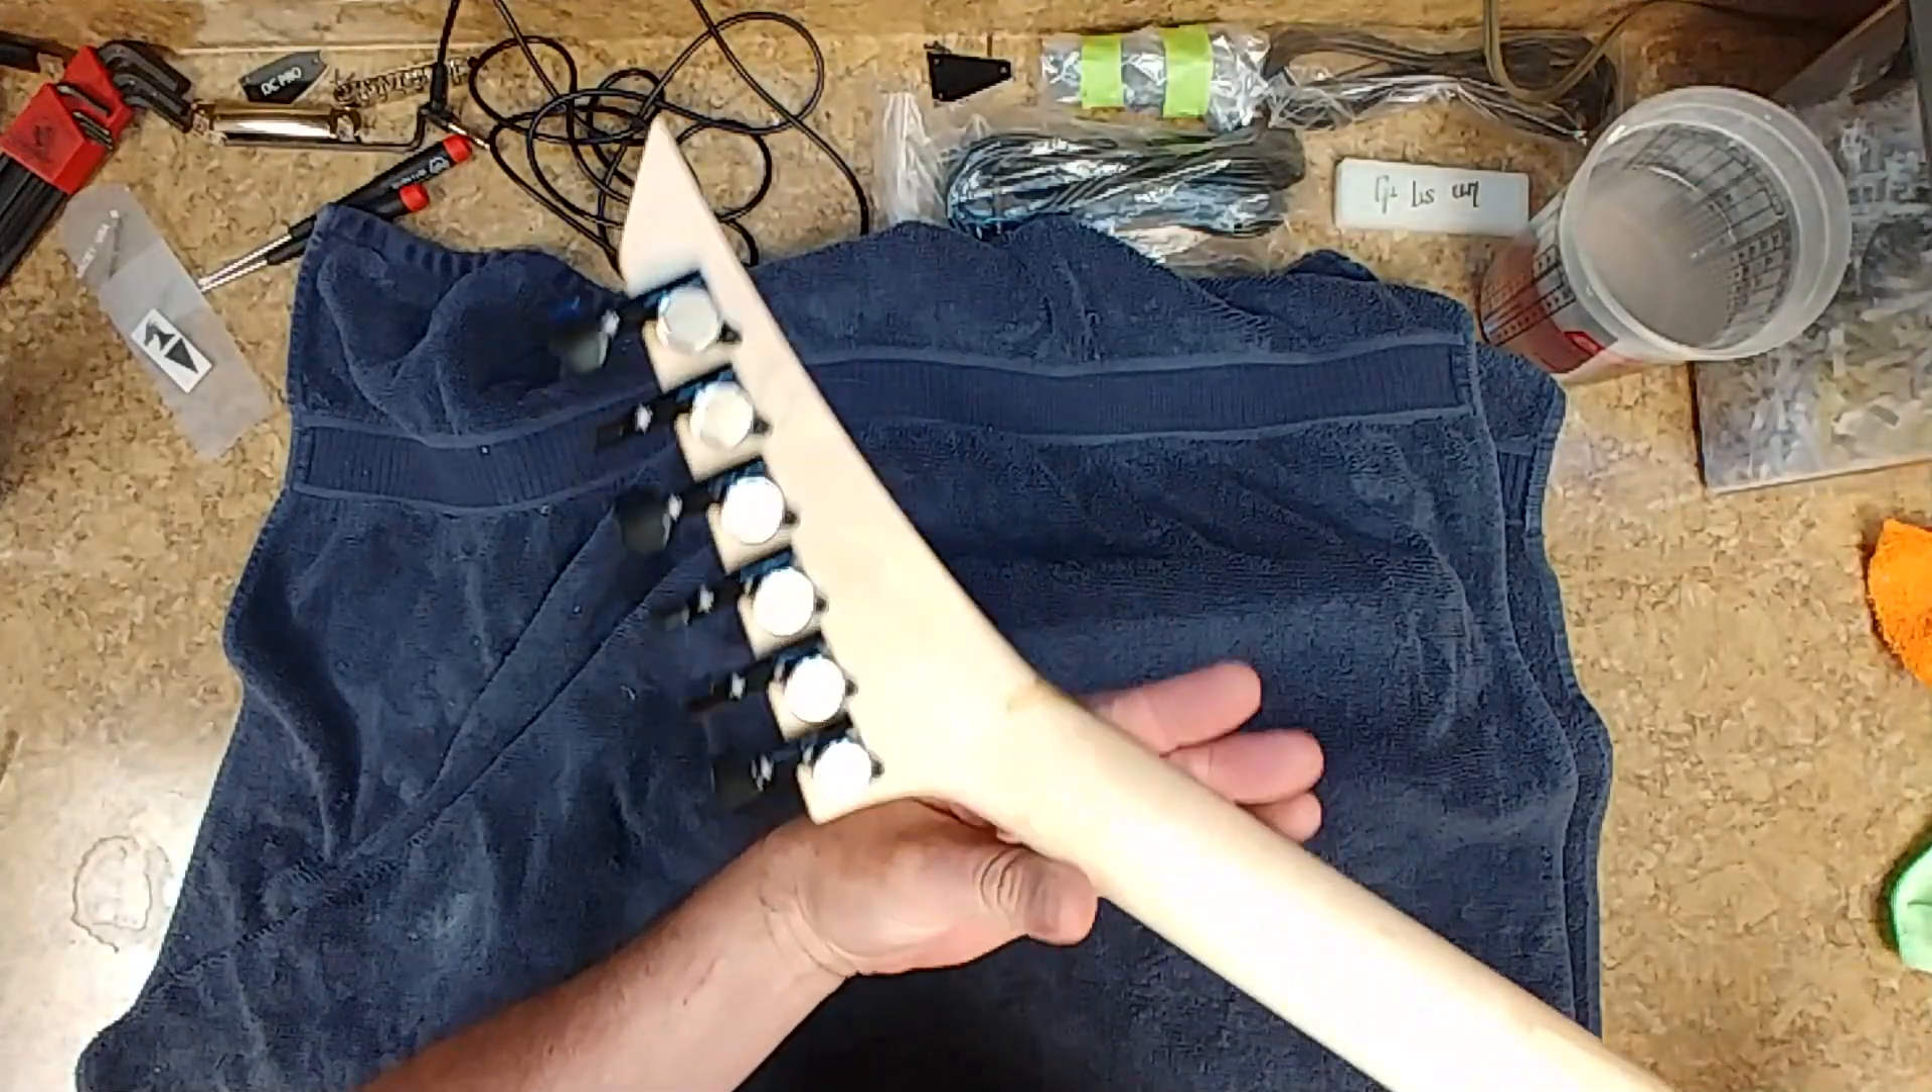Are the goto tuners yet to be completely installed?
No.